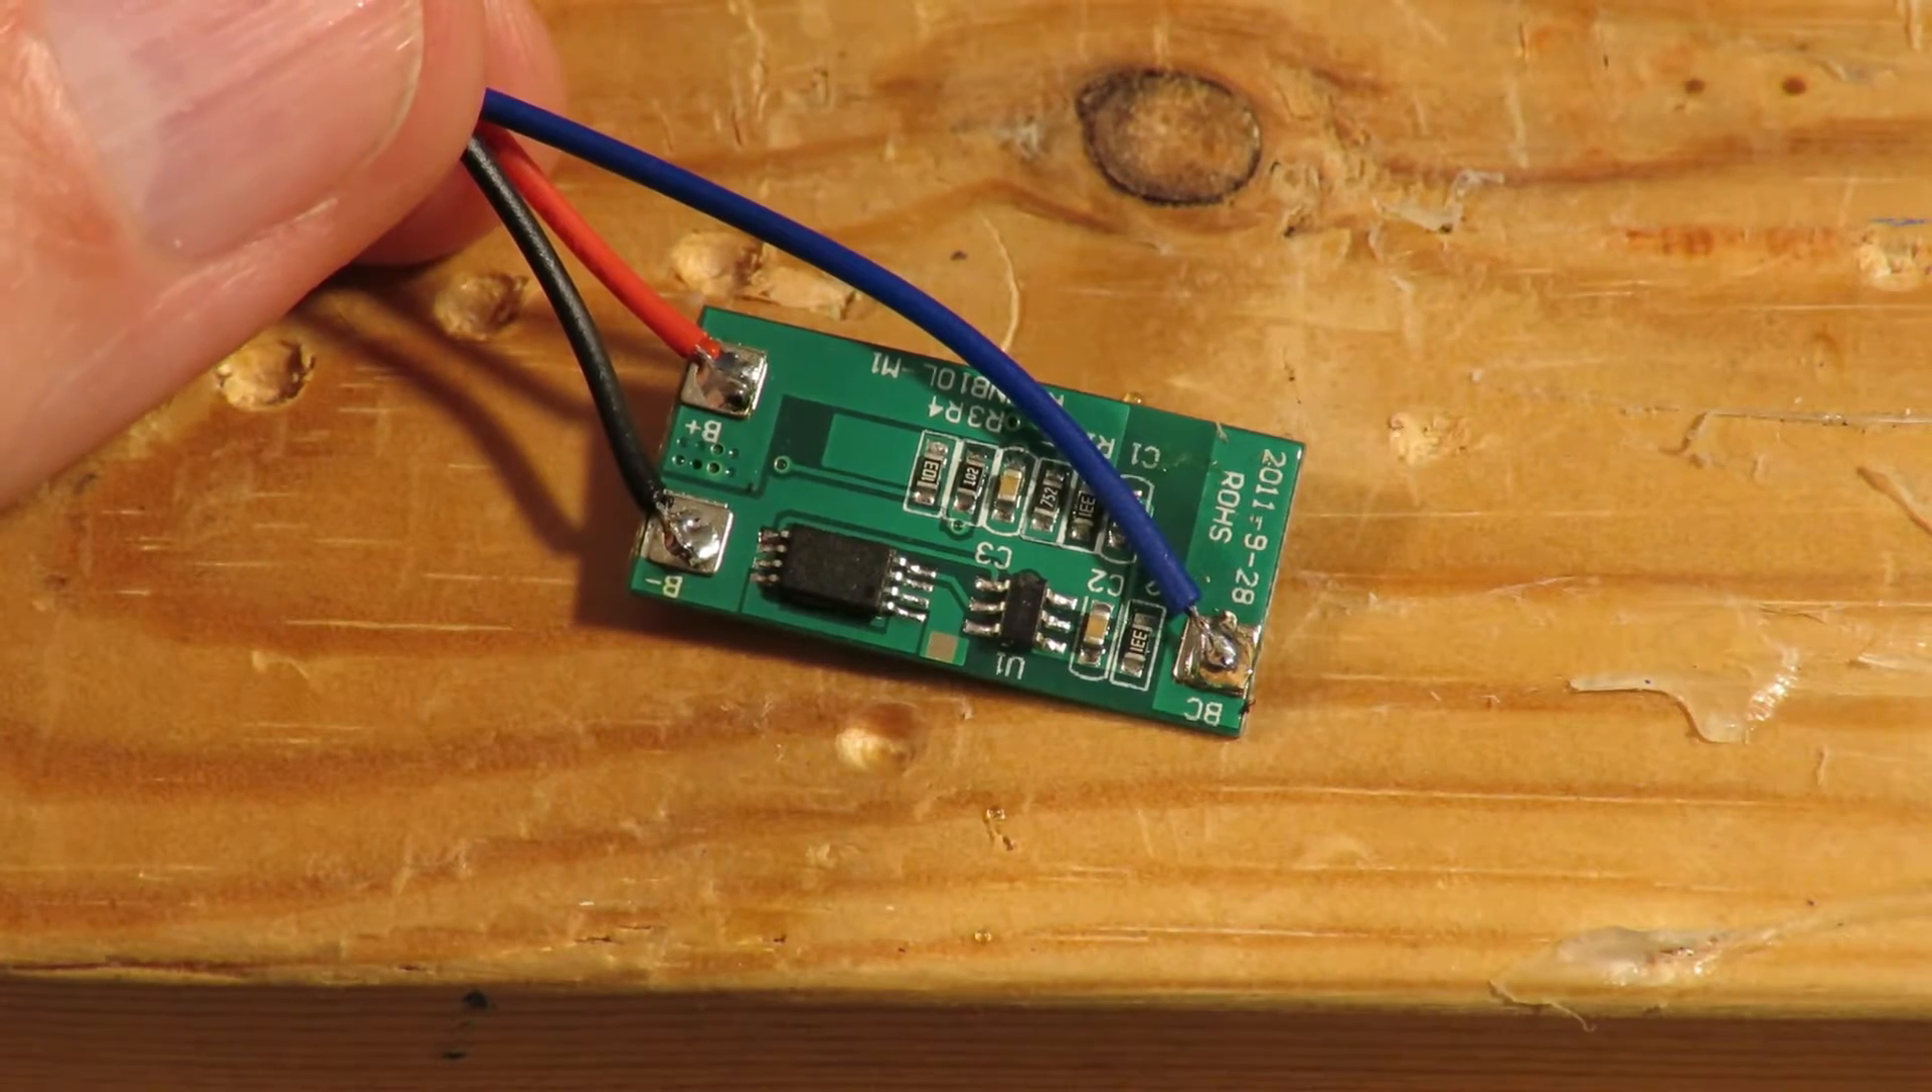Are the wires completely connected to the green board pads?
Yes.